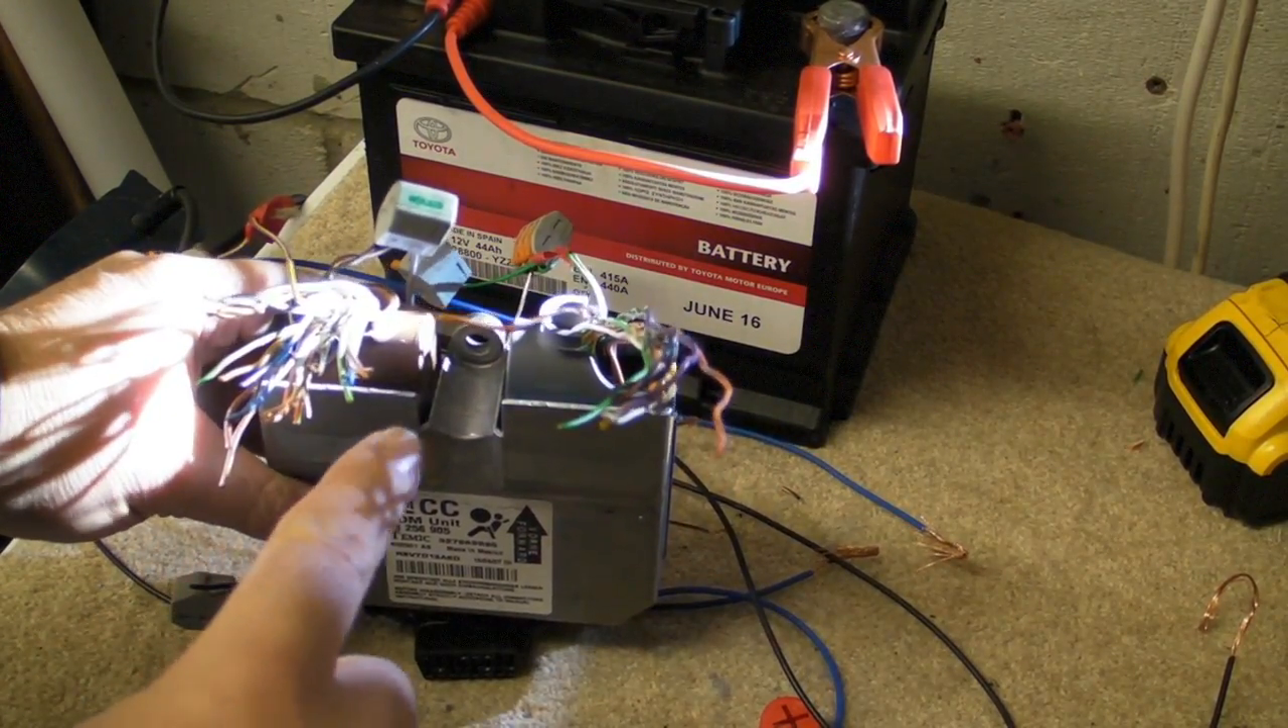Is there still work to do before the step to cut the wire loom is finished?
No.